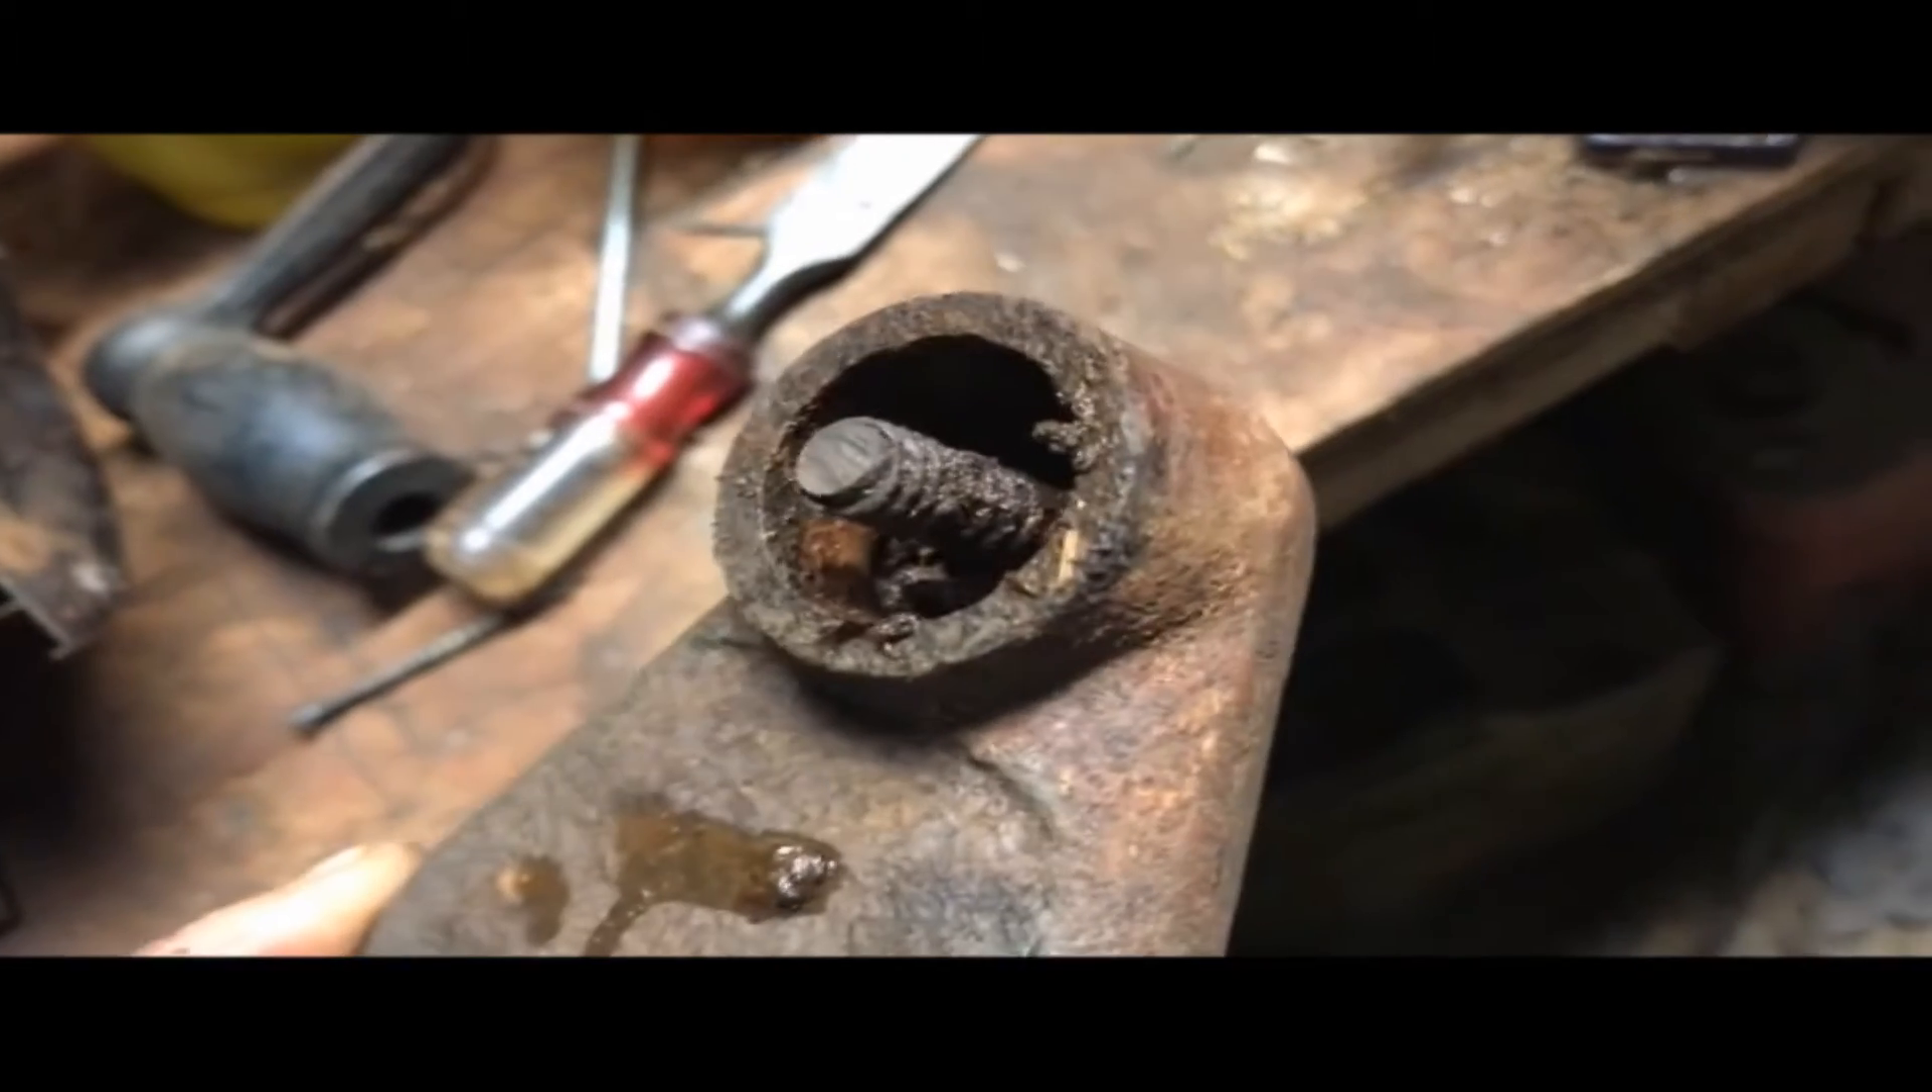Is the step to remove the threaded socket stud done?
No.